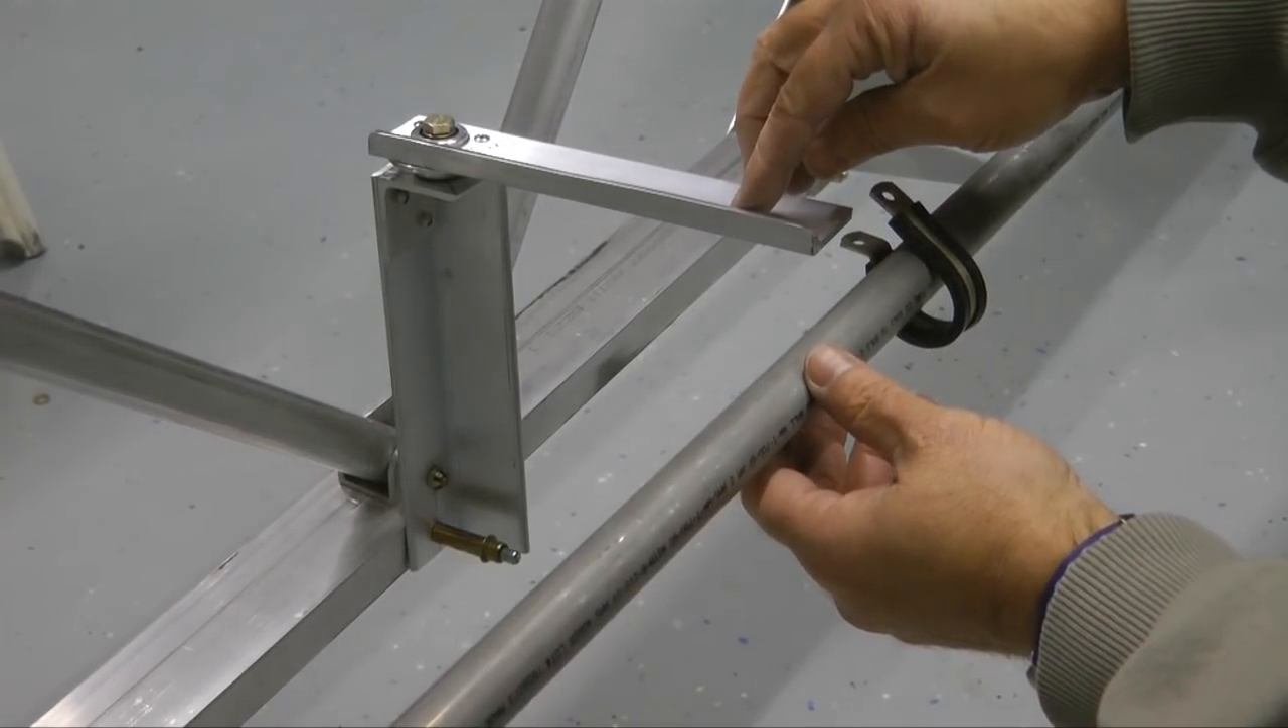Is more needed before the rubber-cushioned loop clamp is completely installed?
Yes.